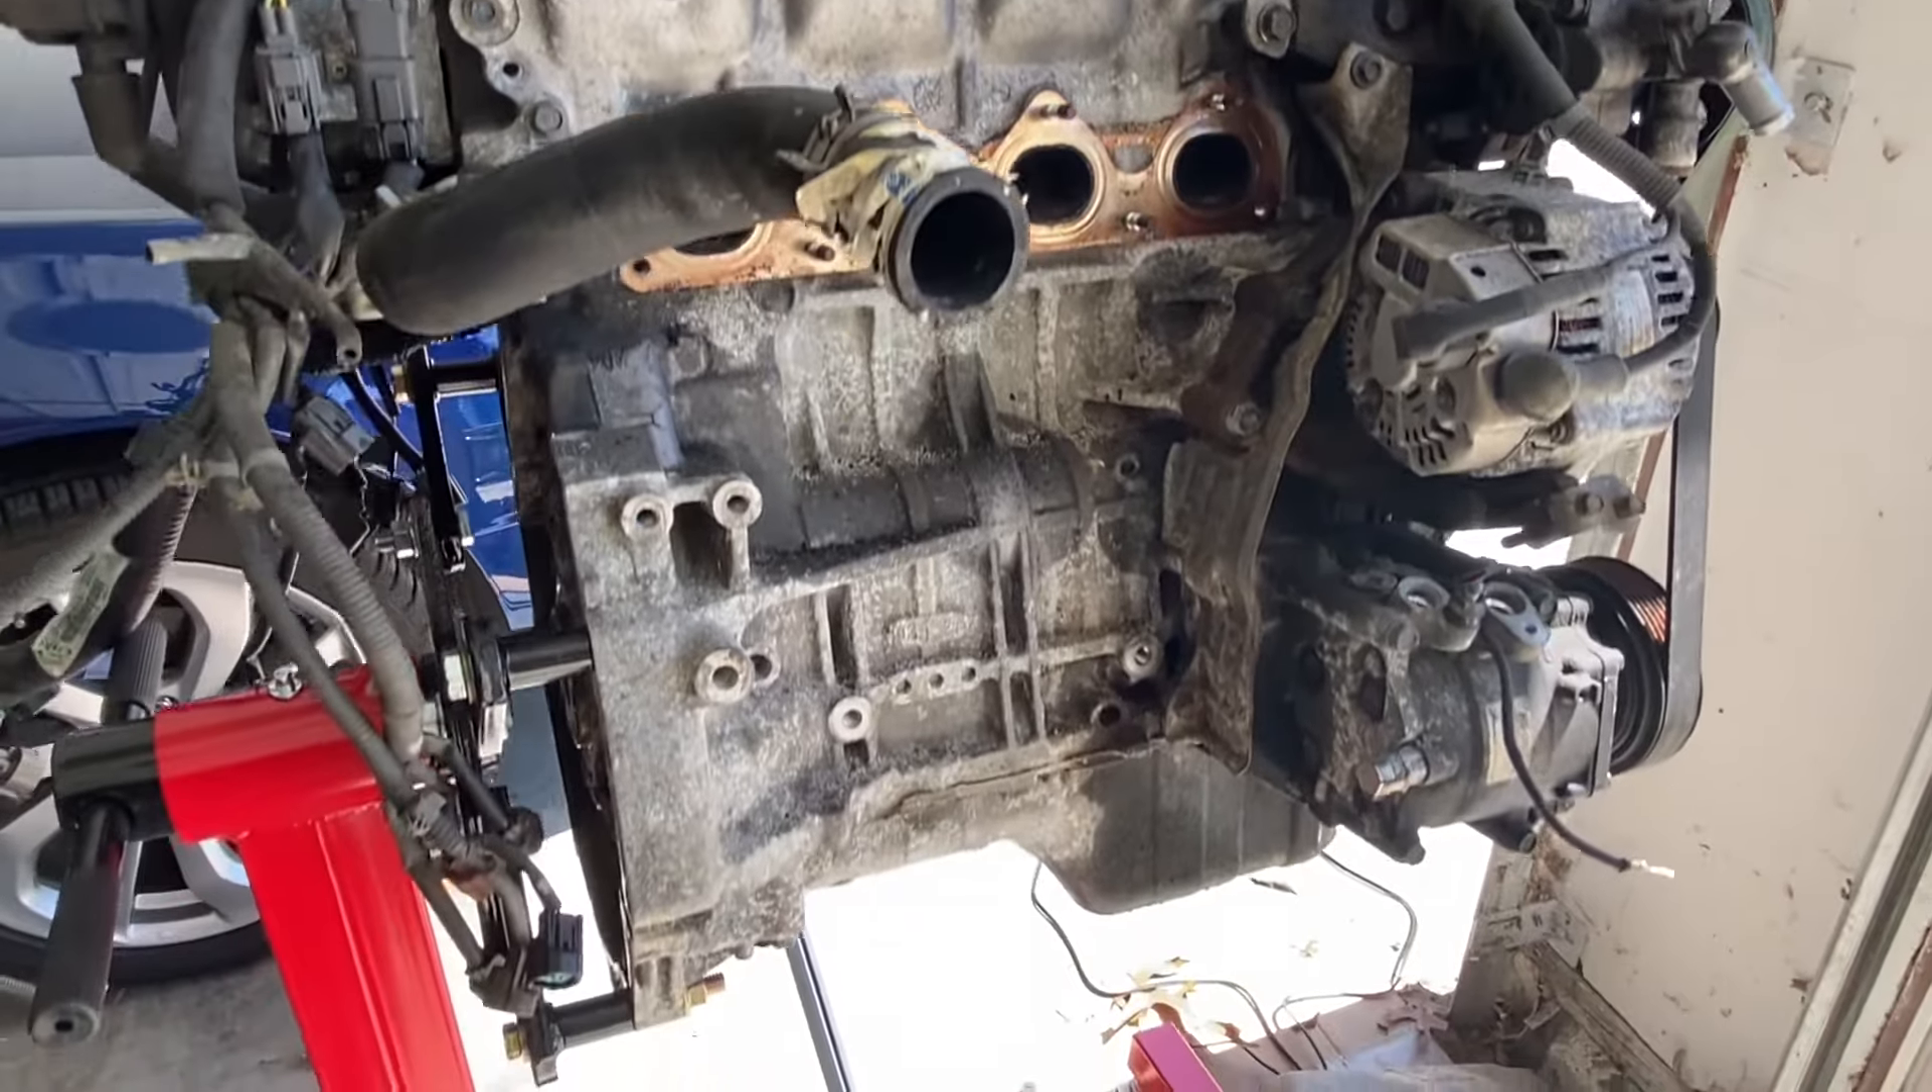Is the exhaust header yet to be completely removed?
No.